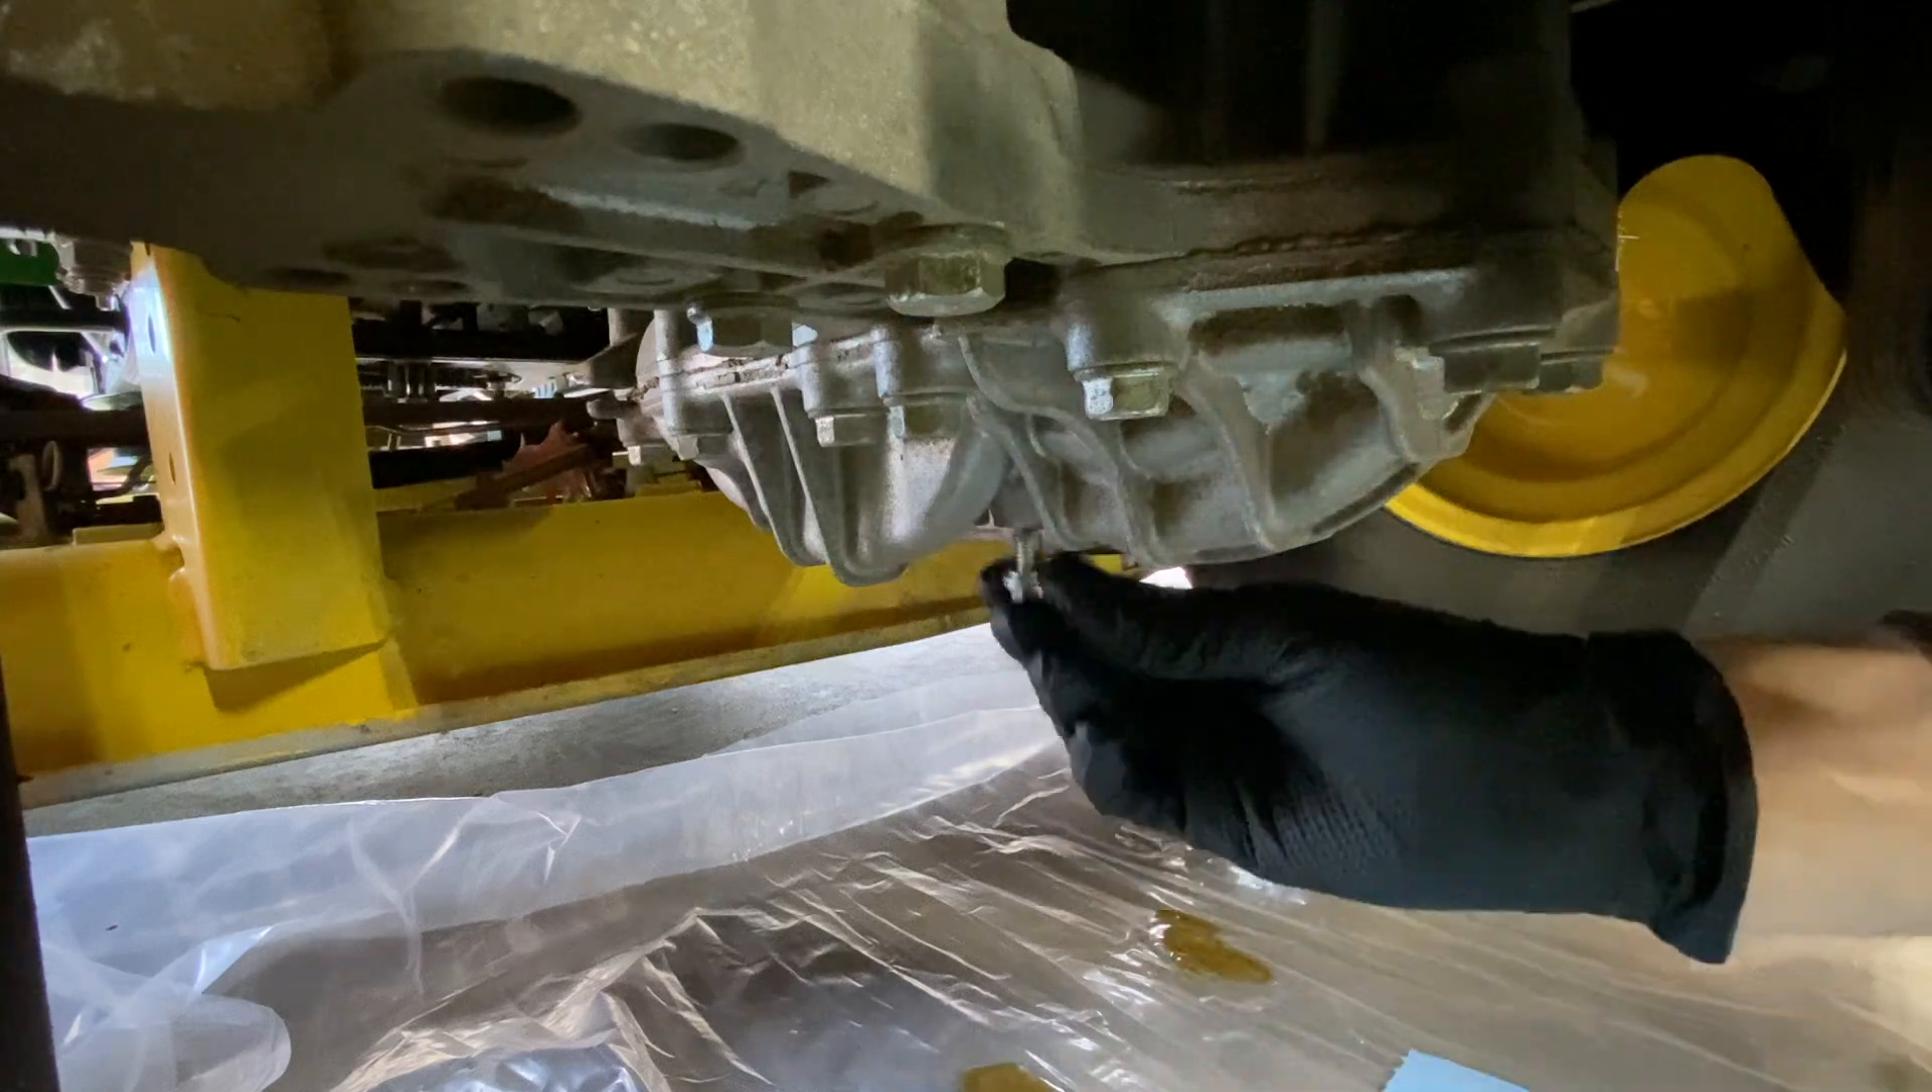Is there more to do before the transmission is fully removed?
Yes.